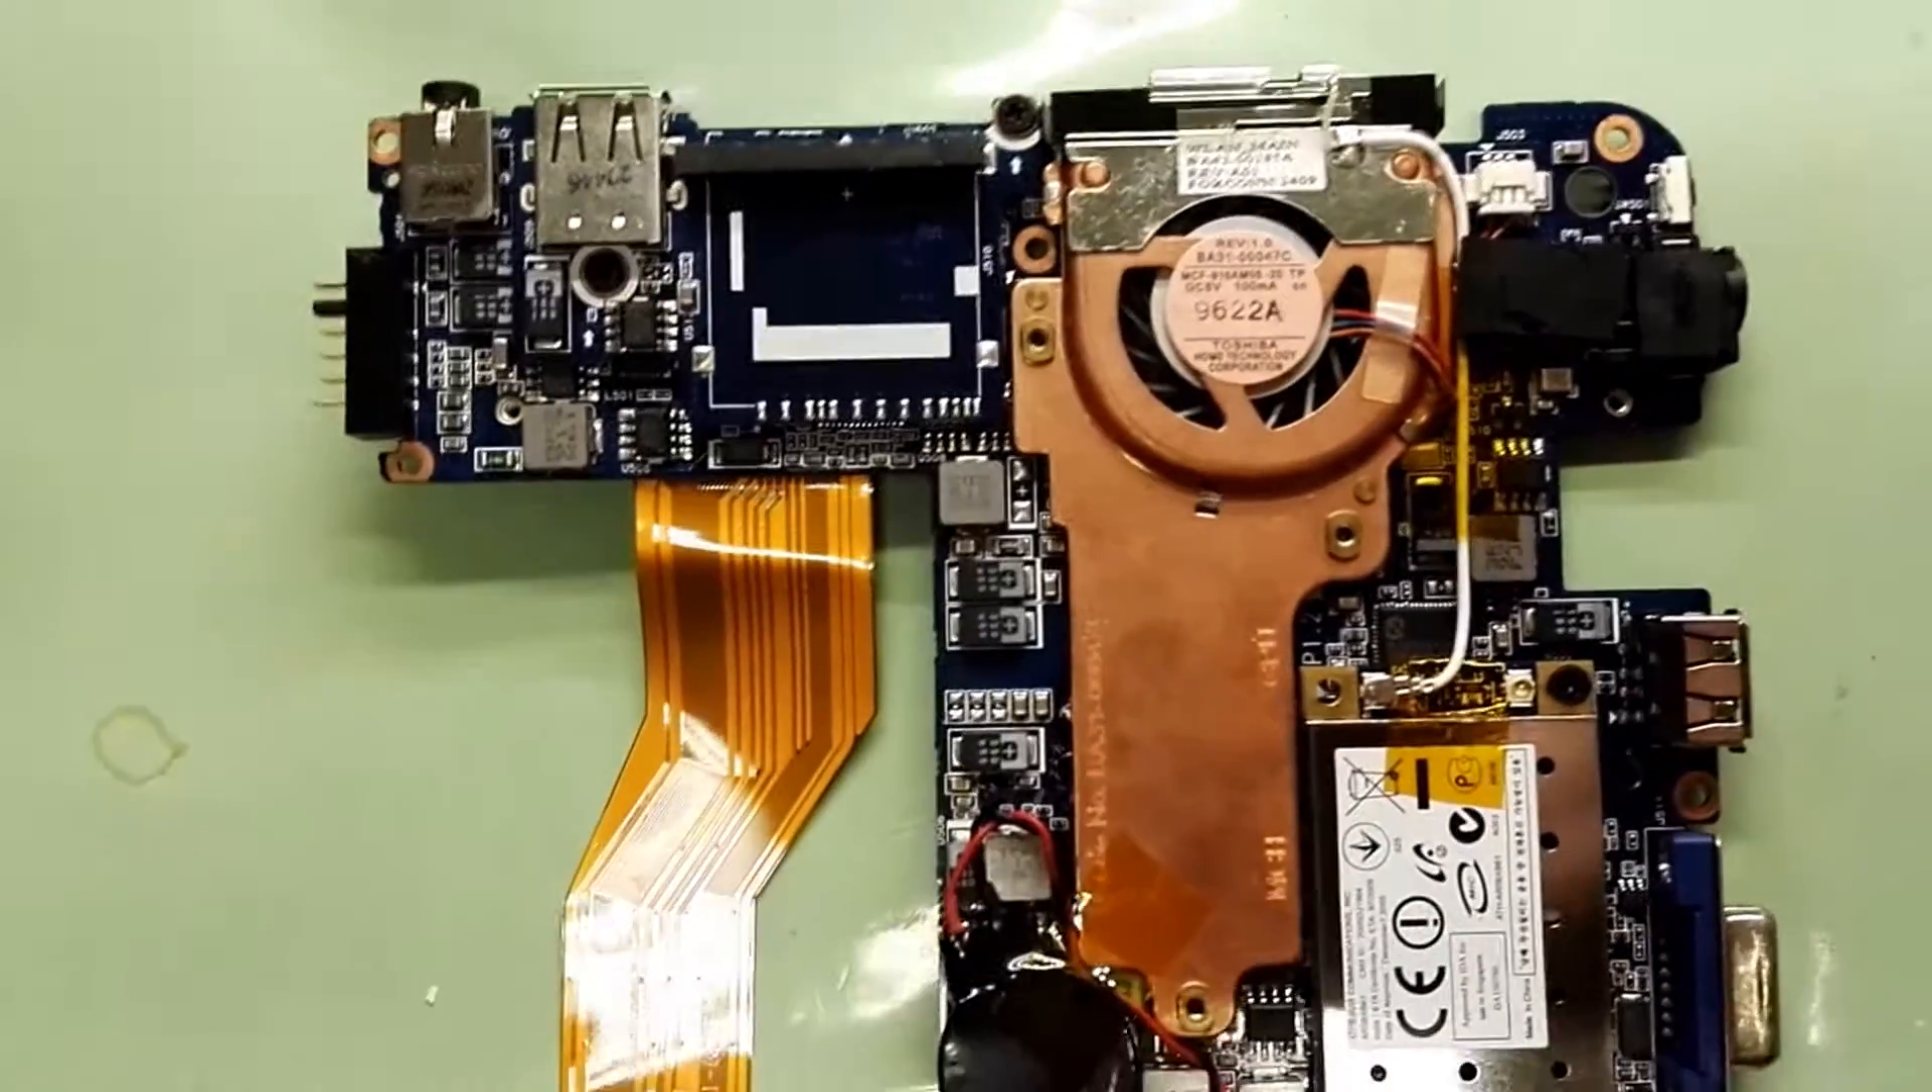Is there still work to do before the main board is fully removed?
No.